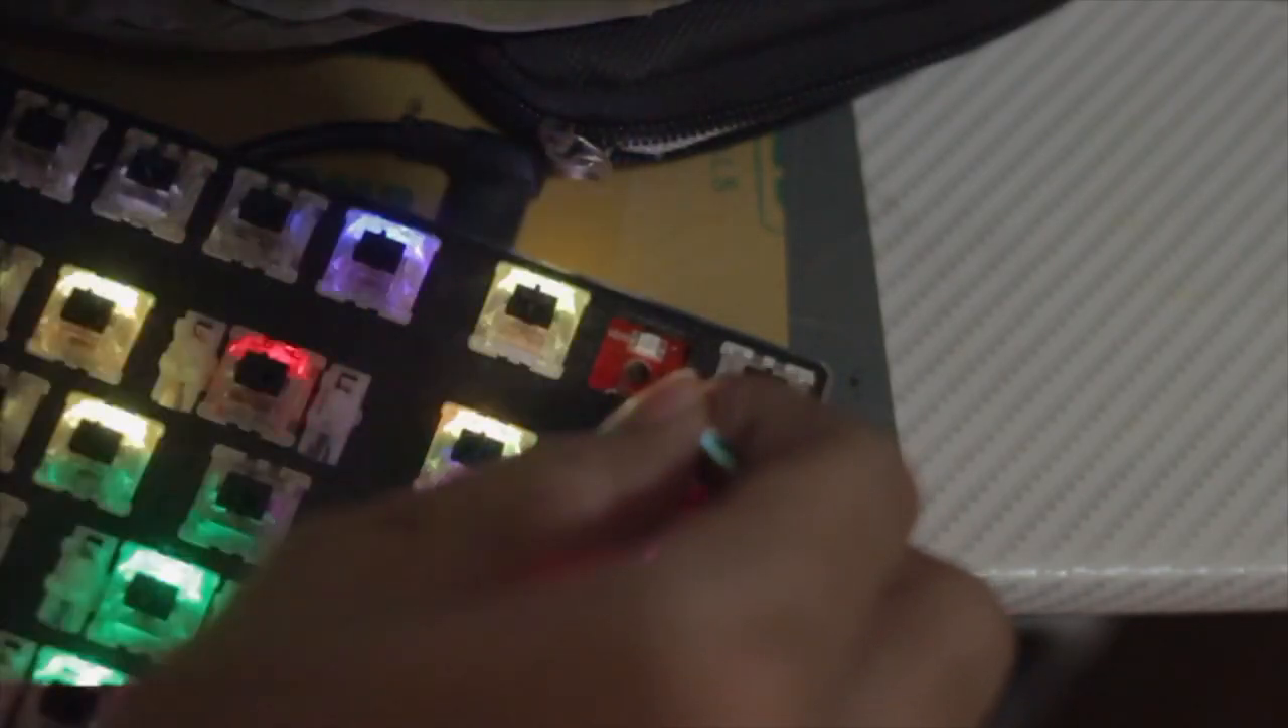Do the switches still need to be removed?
Yes.